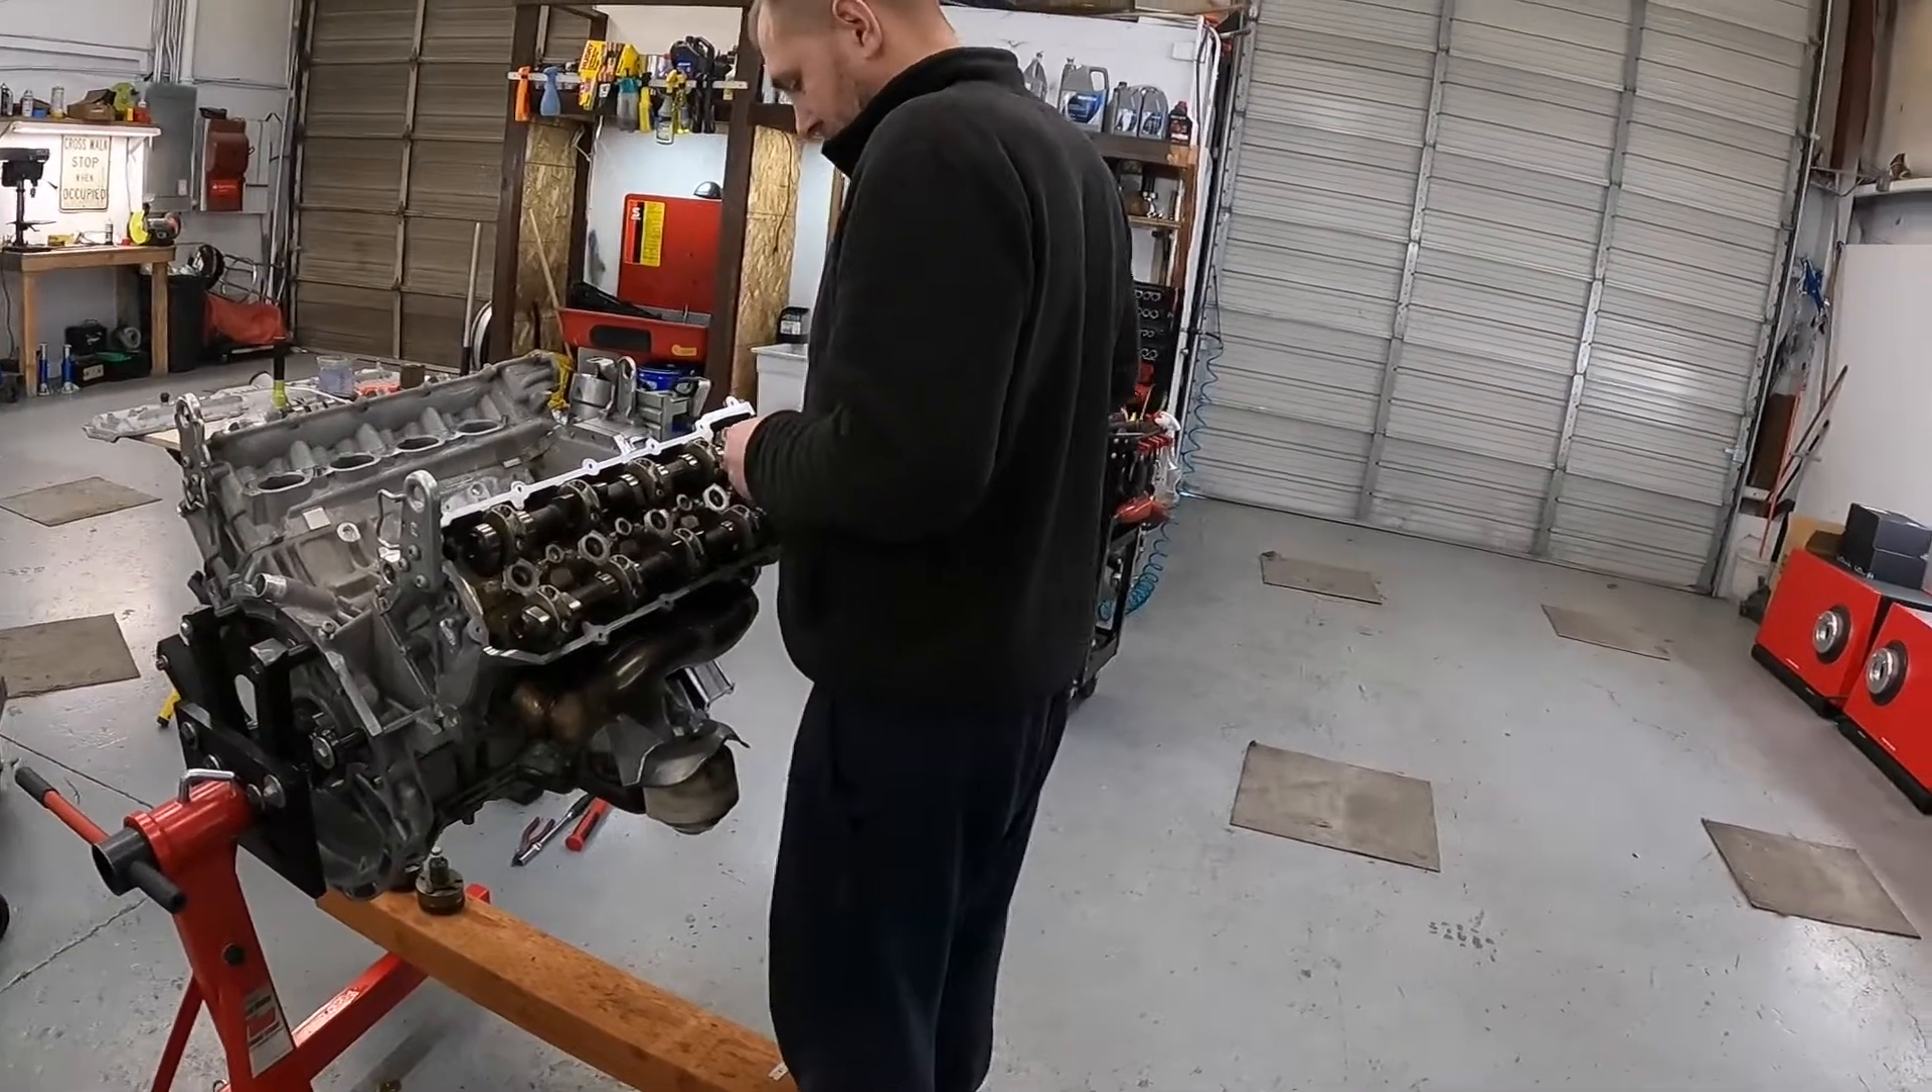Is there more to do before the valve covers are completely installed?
Yes.